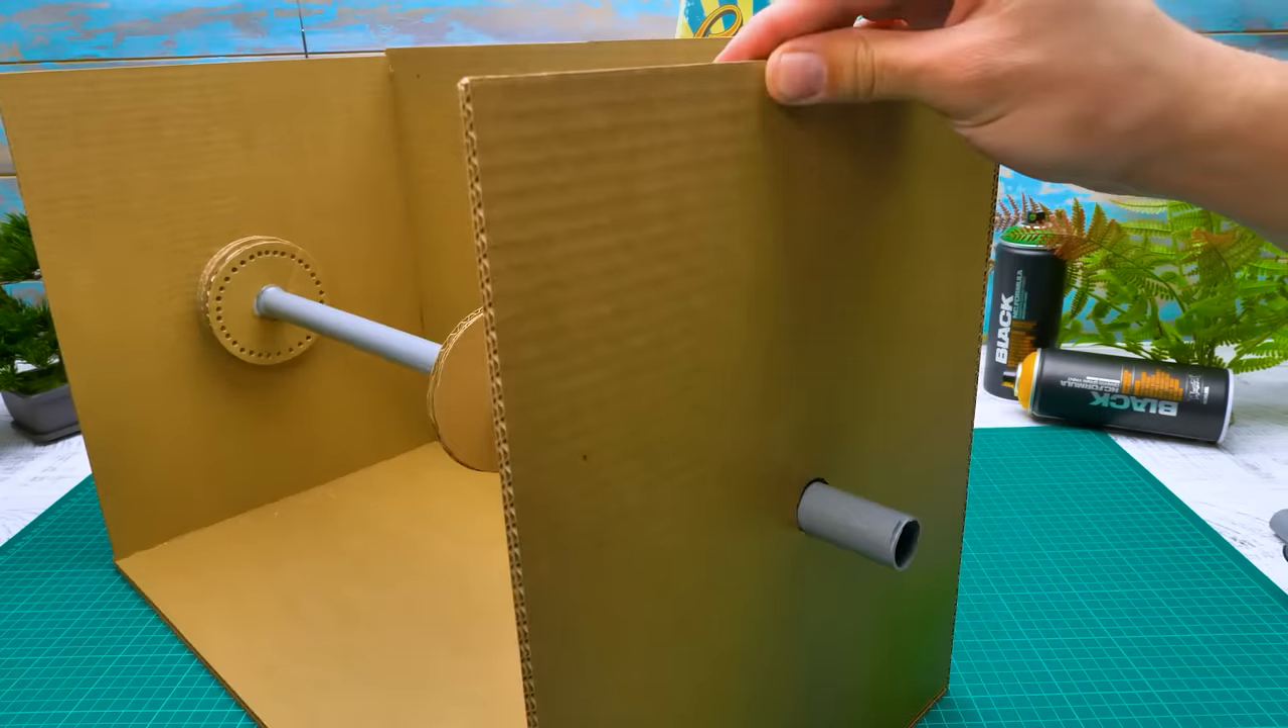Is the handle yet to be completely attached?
Yes.